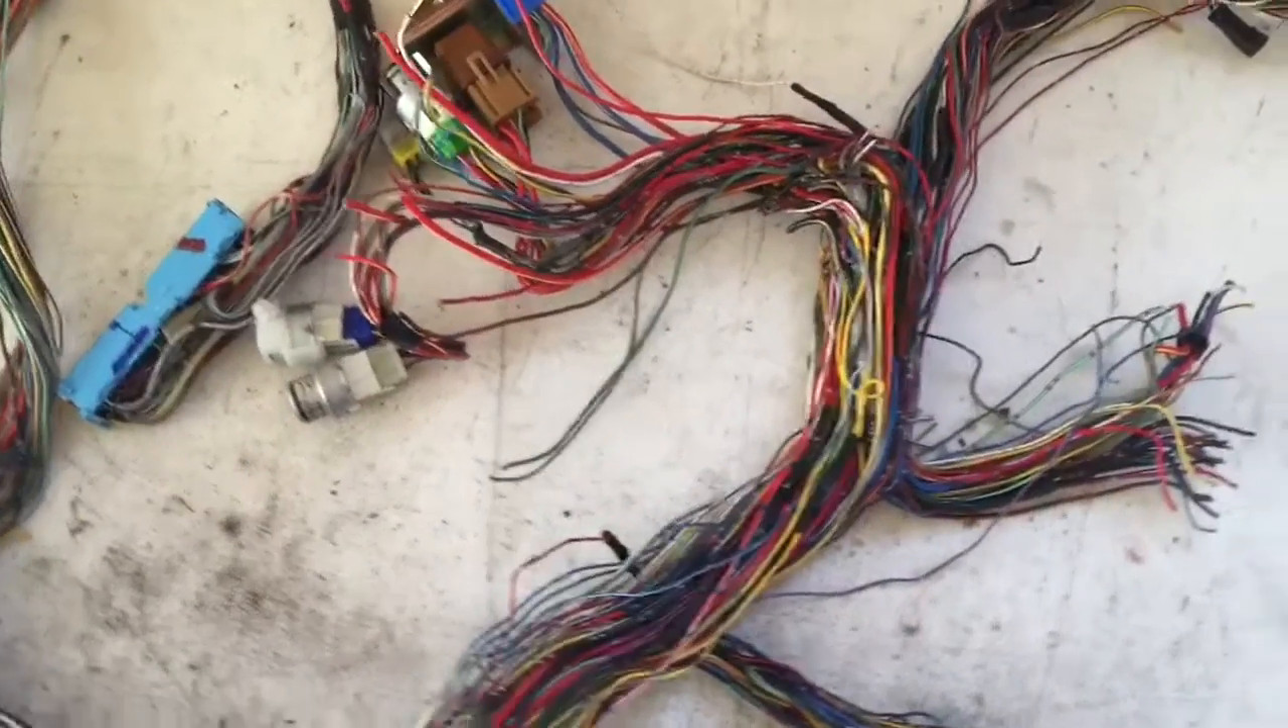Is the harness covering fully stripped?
Yes.